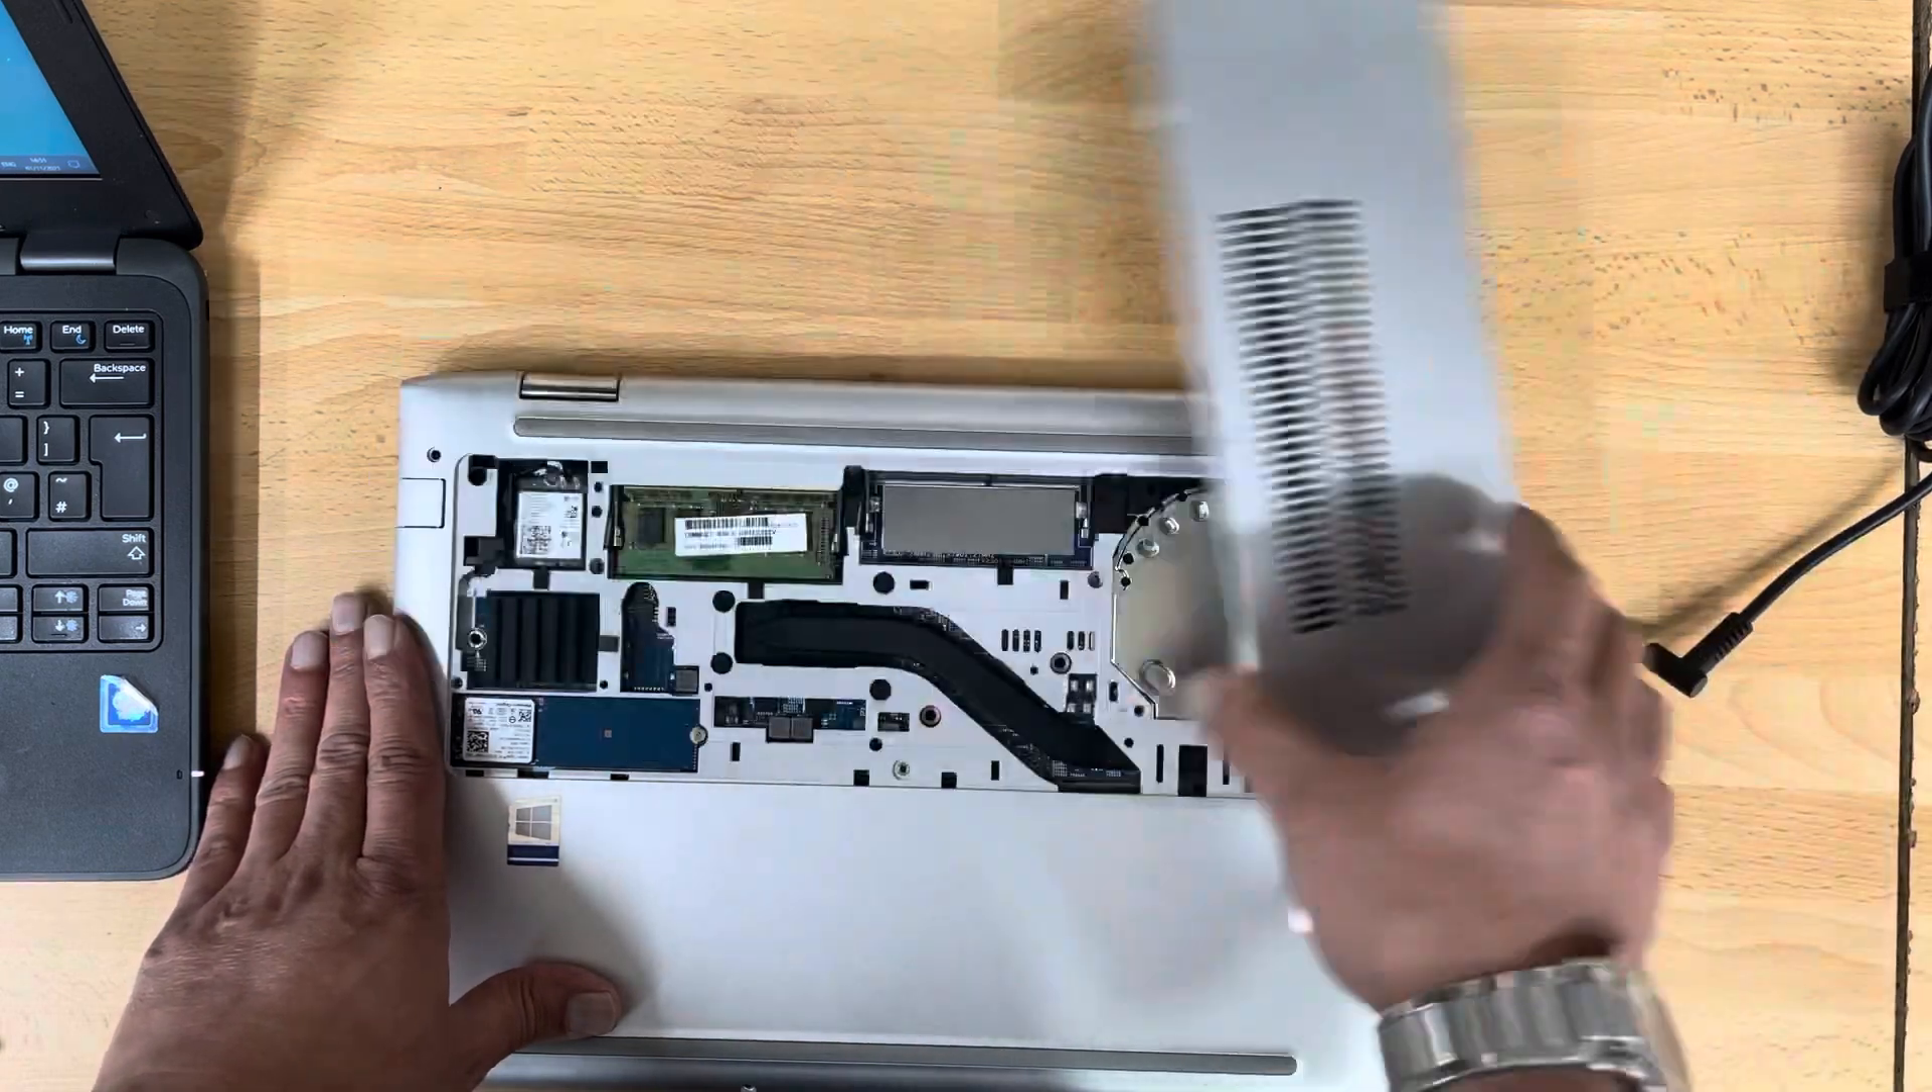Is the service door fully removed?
Yes.